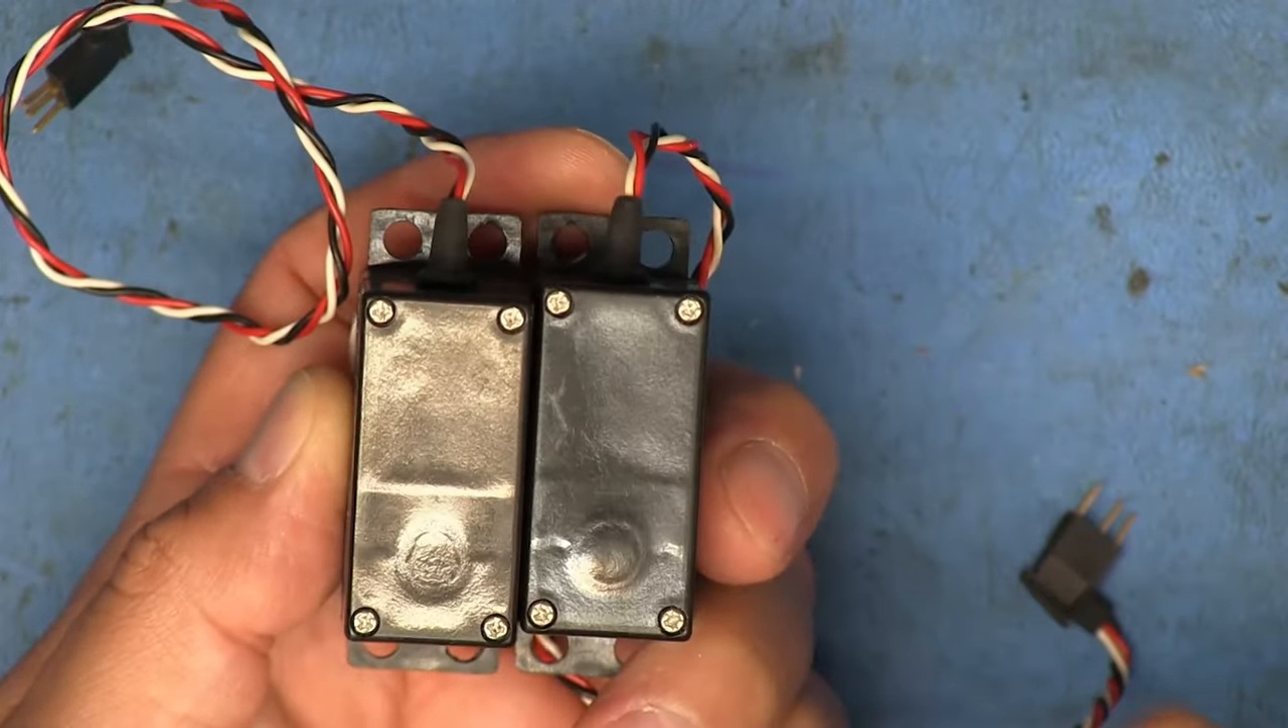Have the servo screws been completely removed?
No.